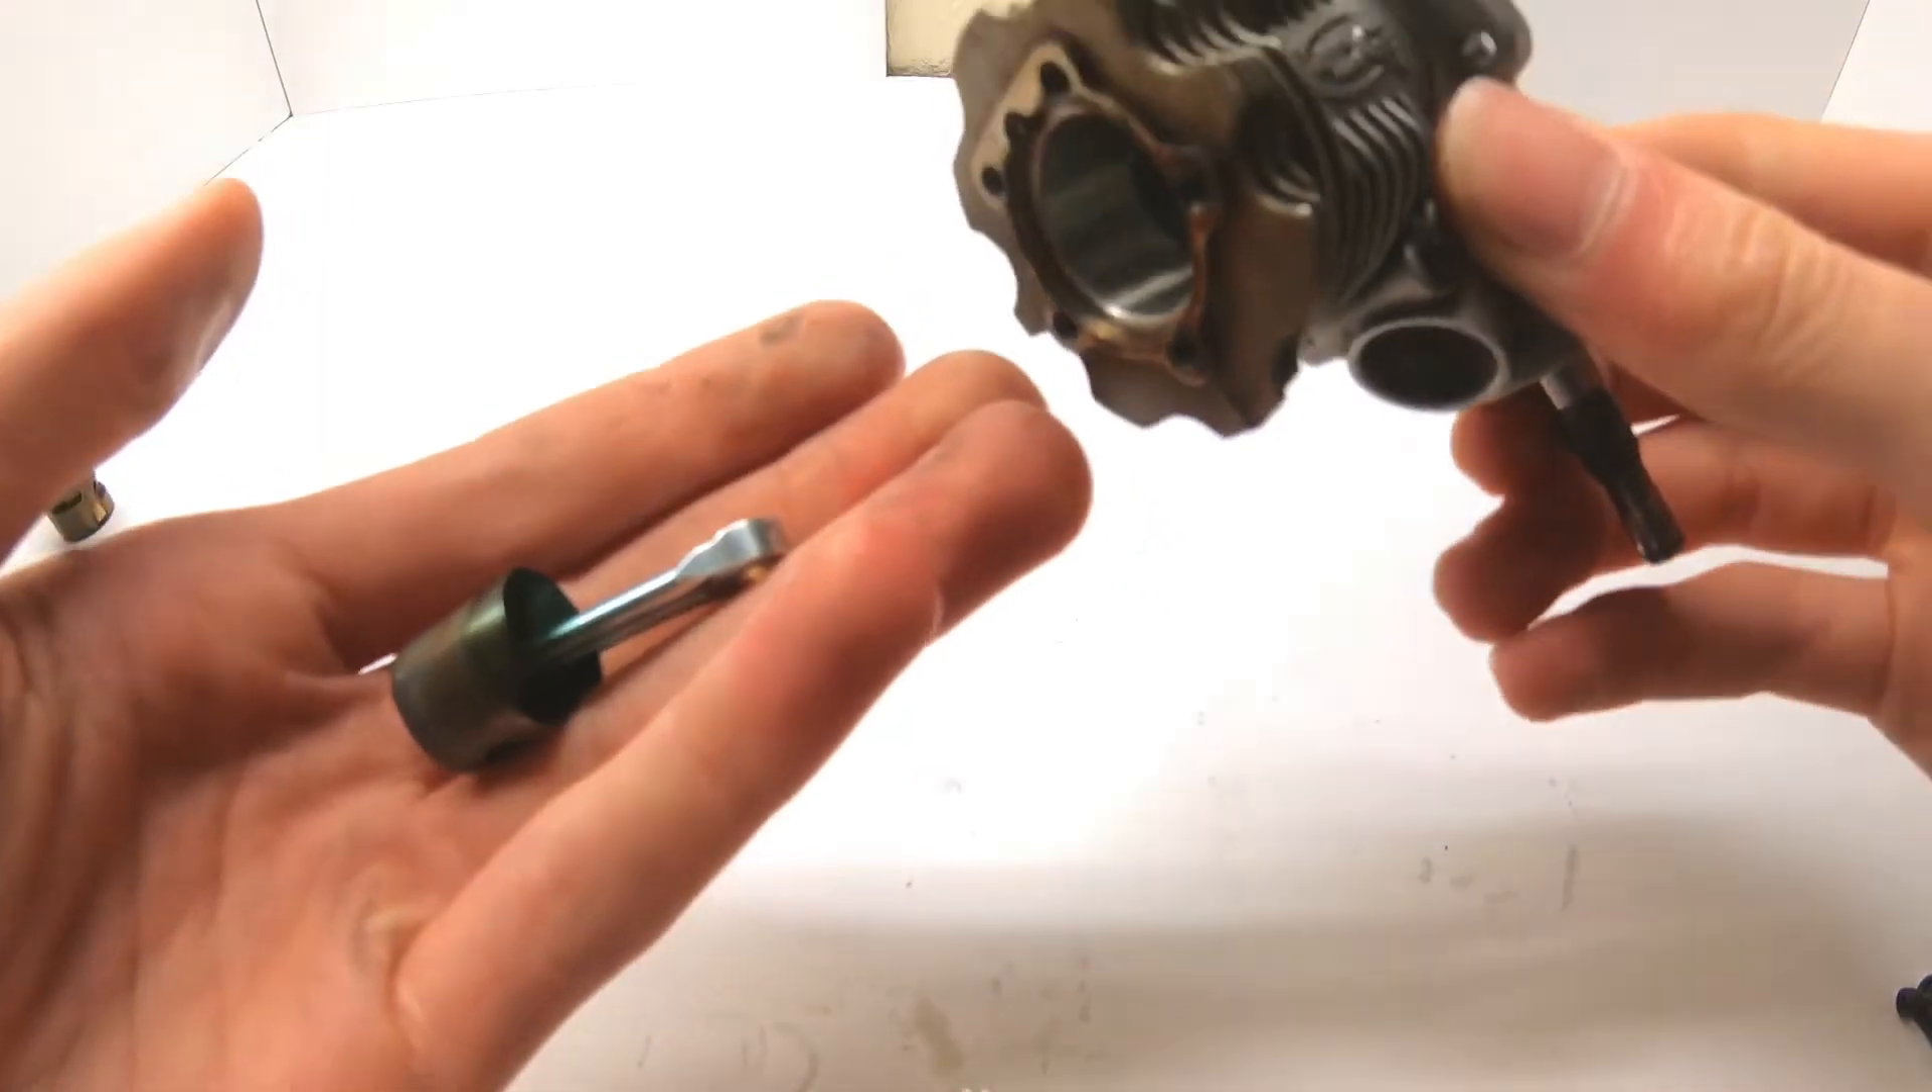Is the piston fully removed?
Yes.